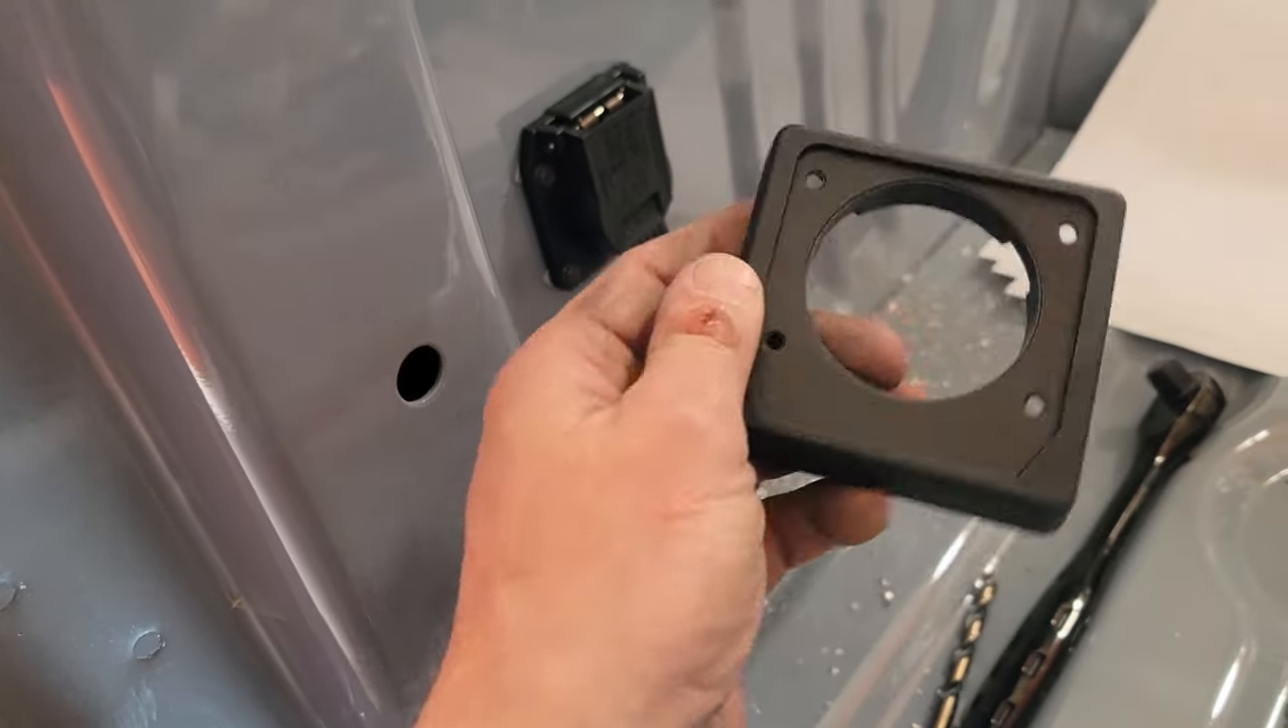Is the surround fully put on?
No.